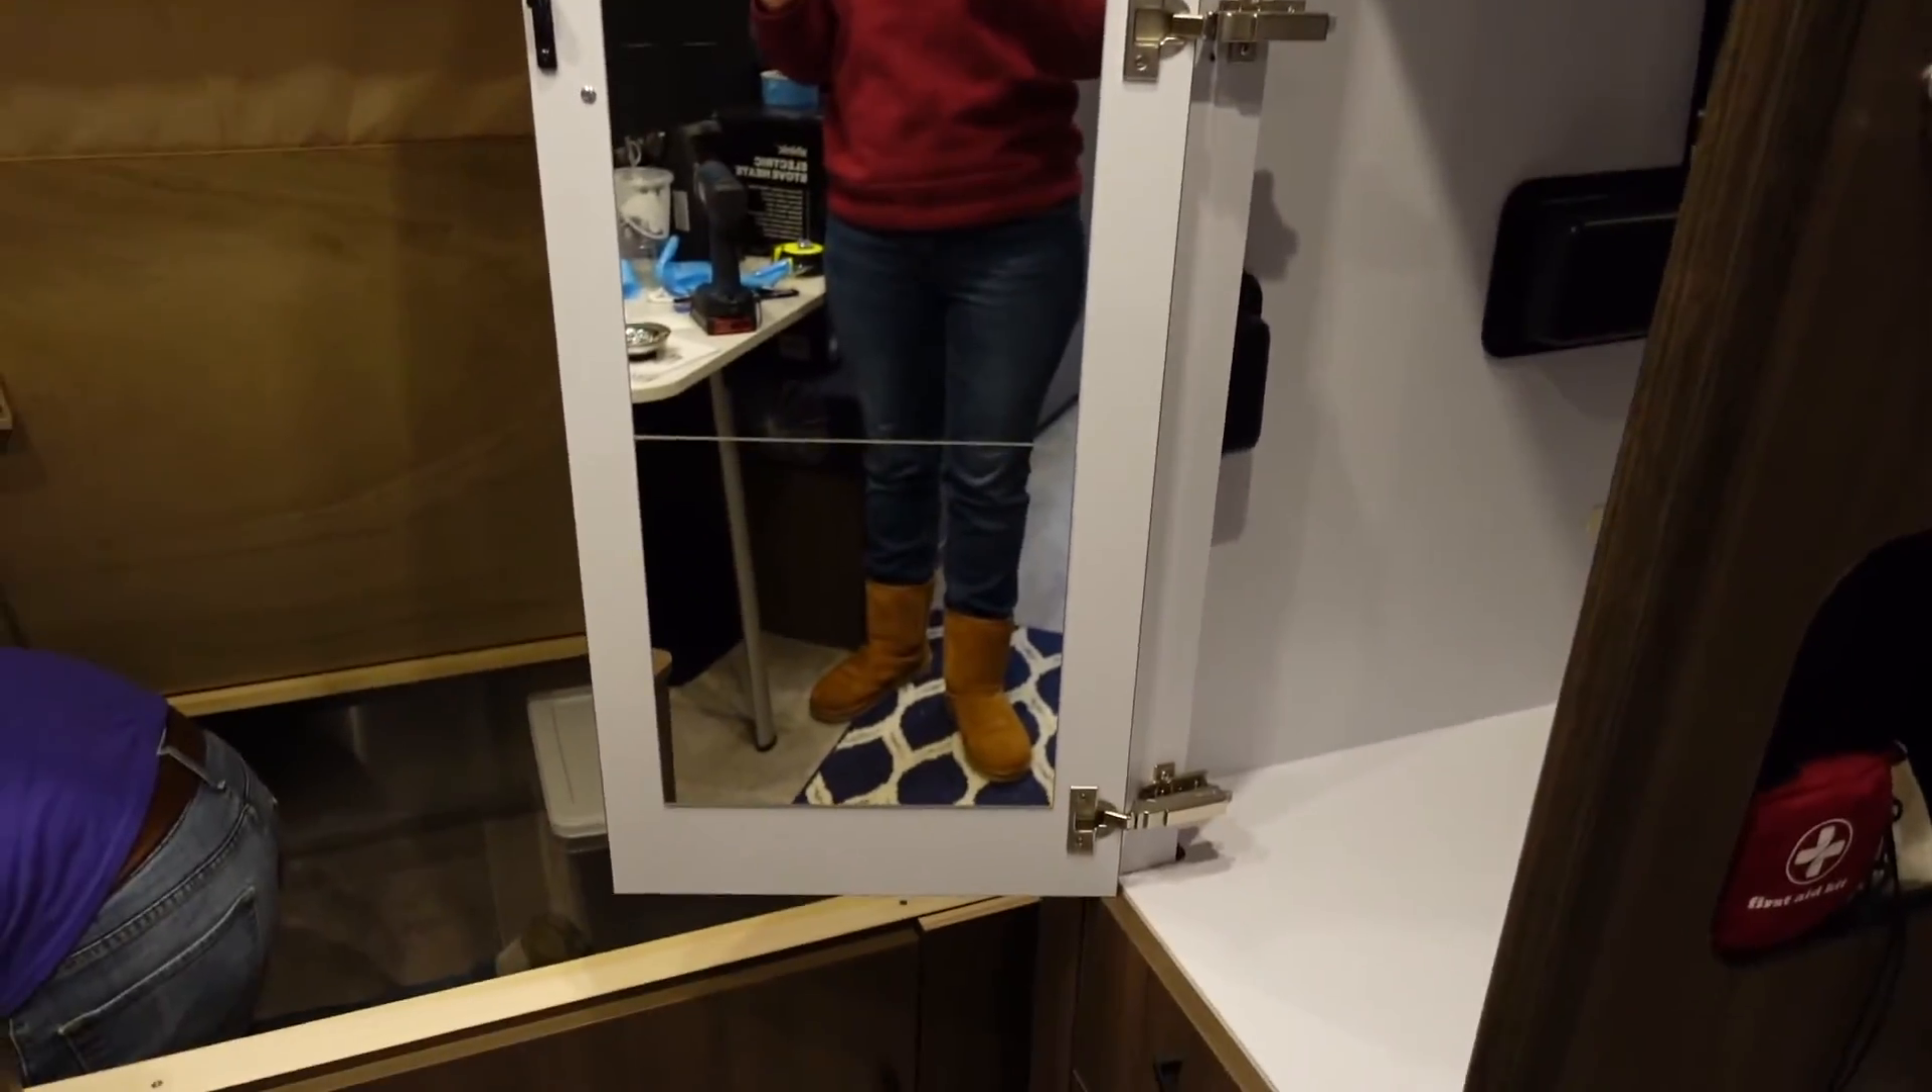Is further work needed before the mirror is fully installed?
No.